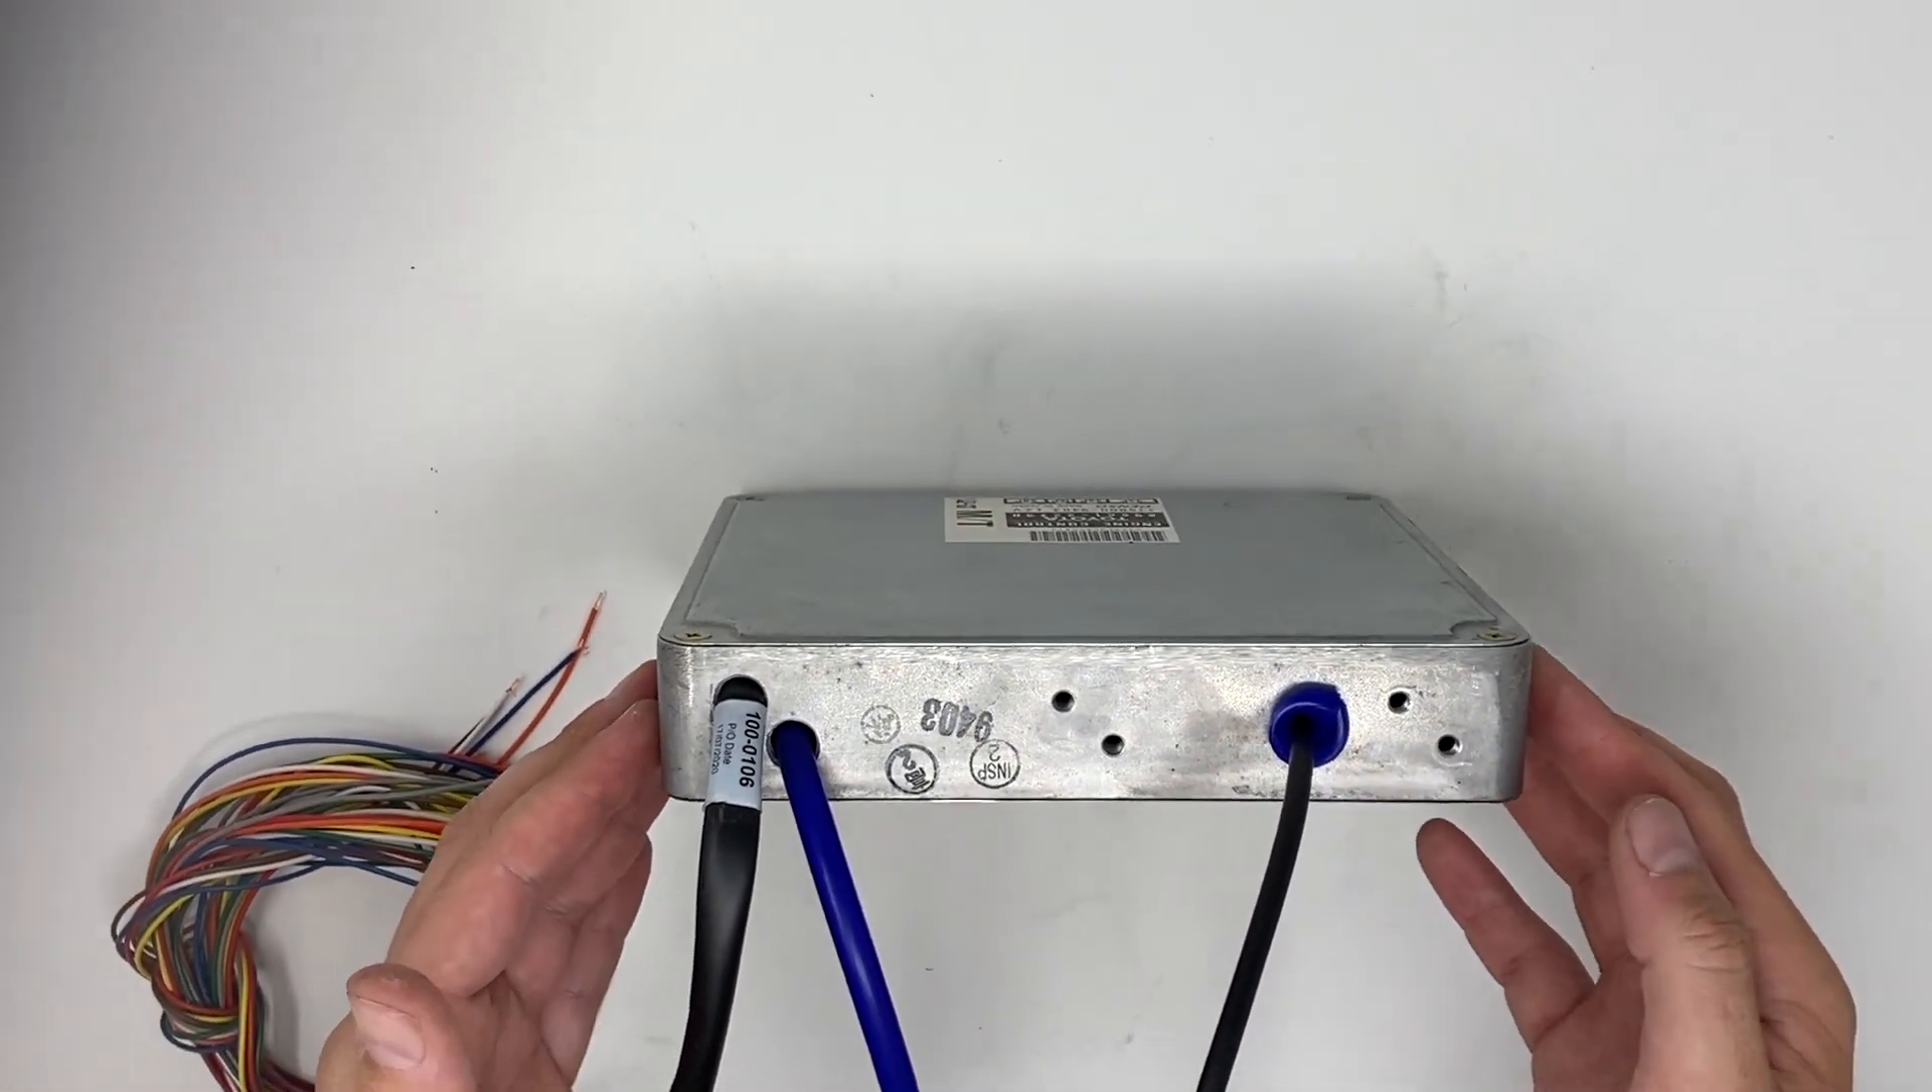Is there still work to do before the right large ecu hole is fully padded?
No.